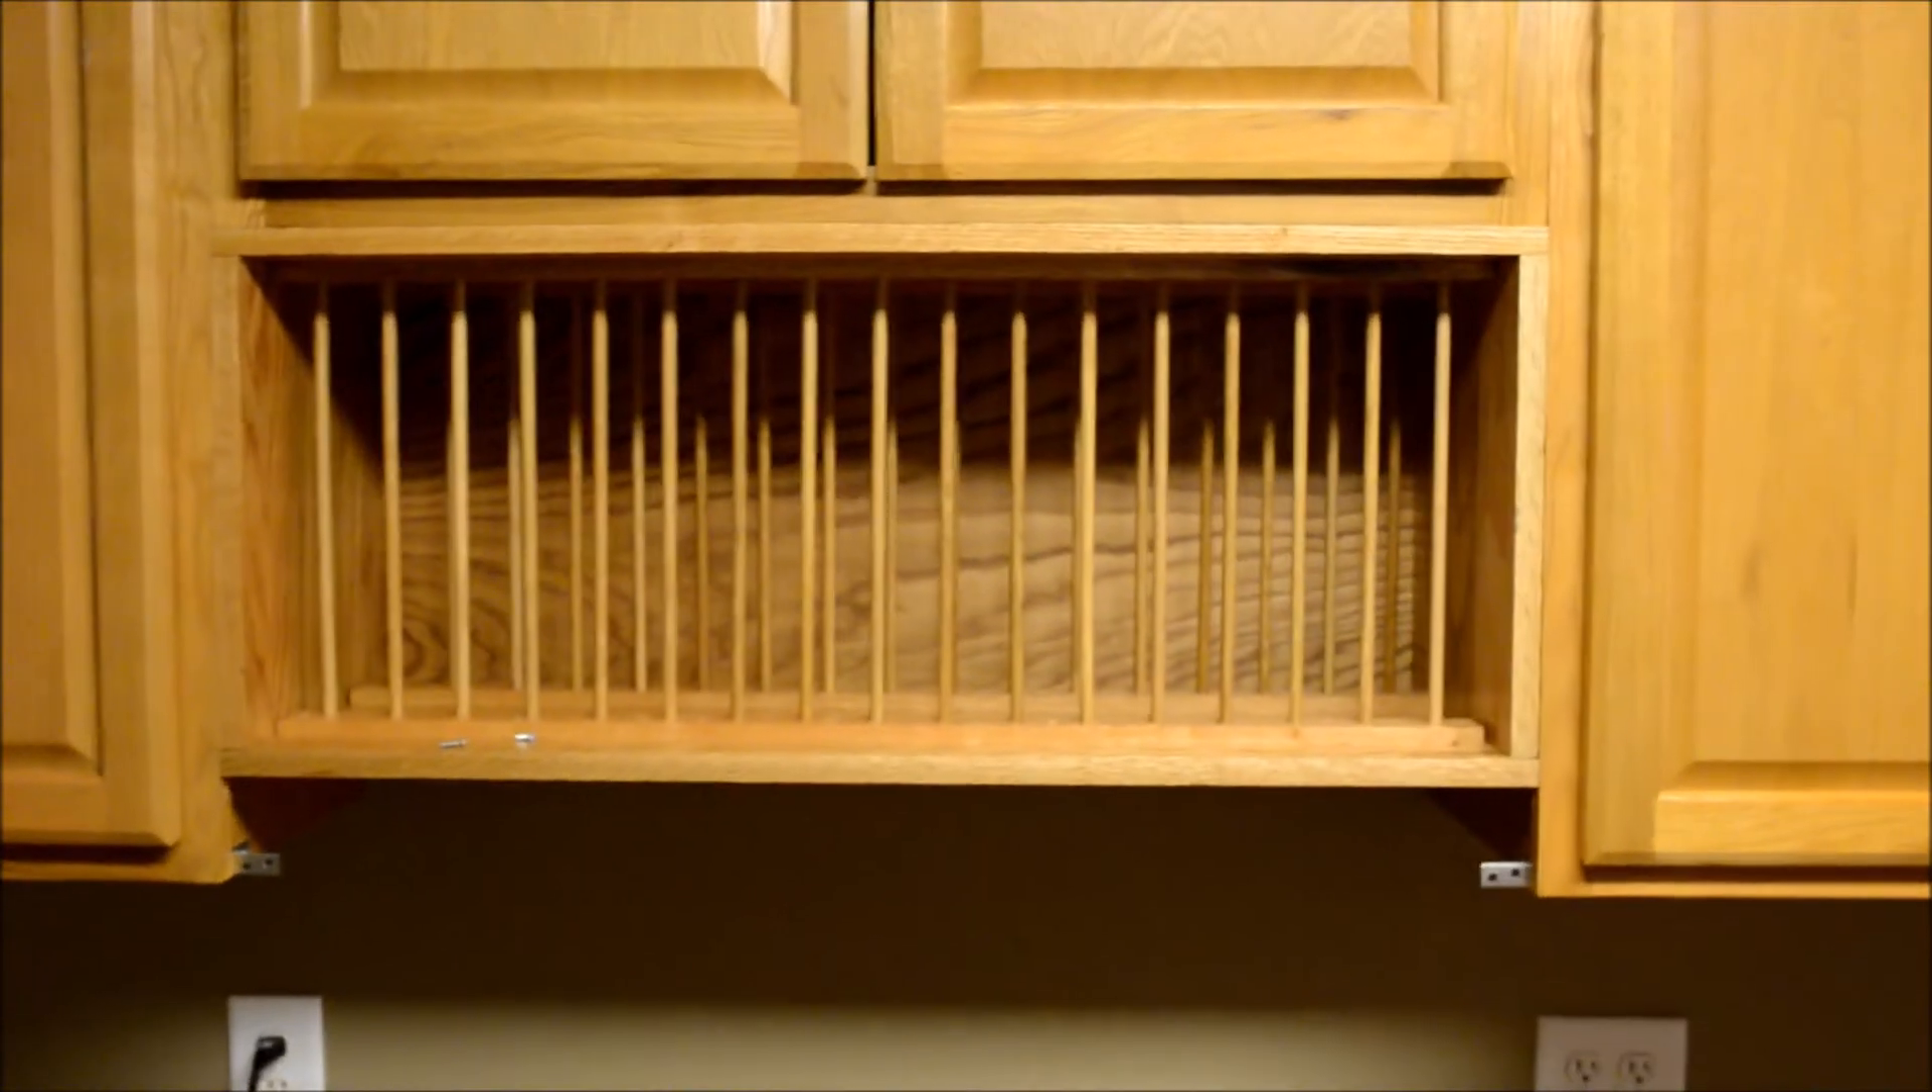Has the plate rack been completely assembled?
Yes.